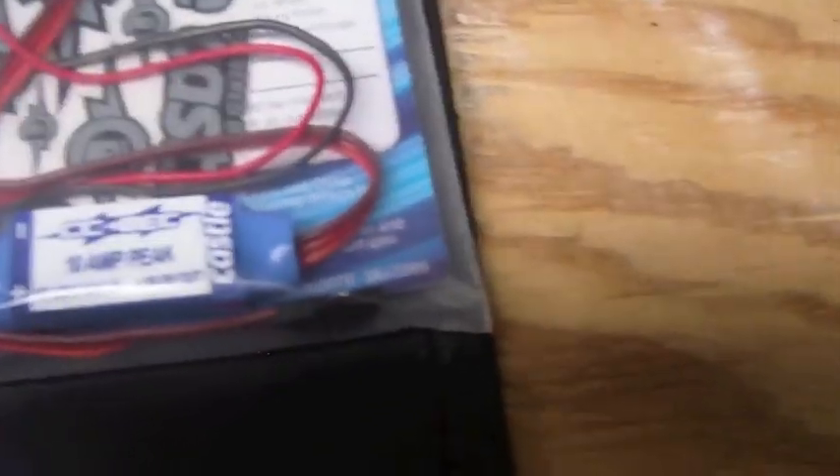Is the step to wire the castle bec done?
No.